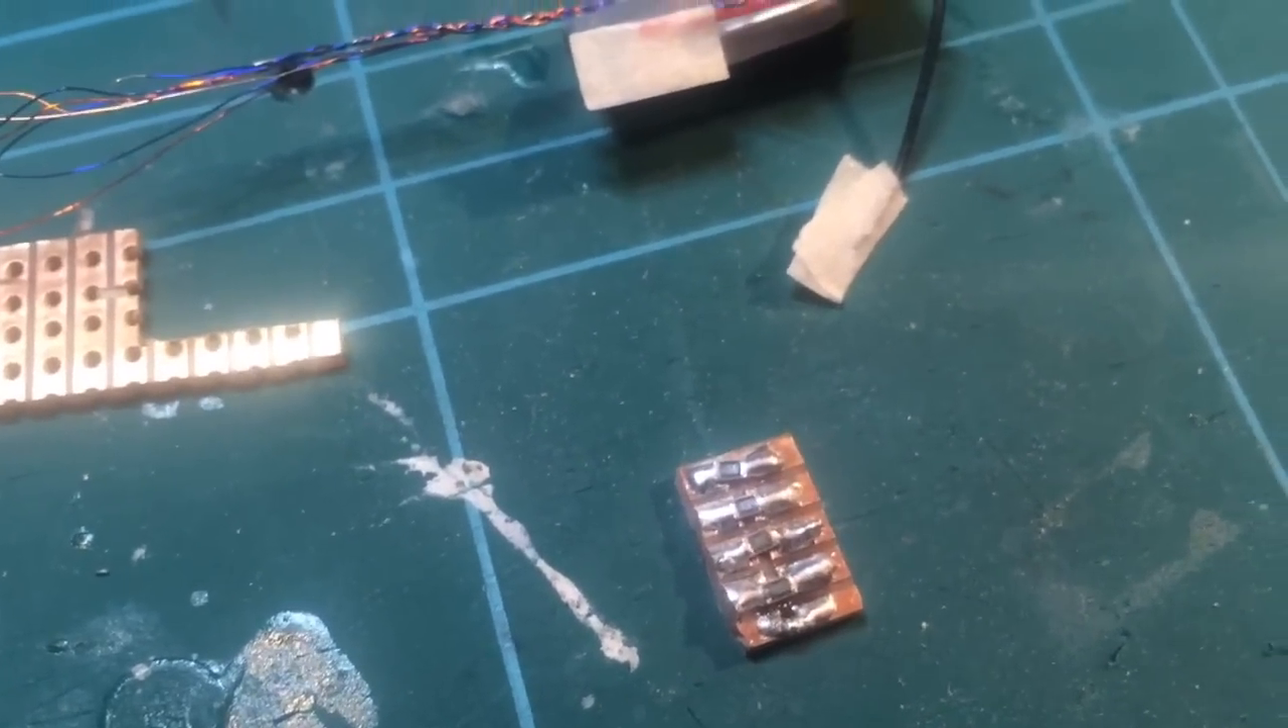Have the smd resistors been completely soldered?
Yes.